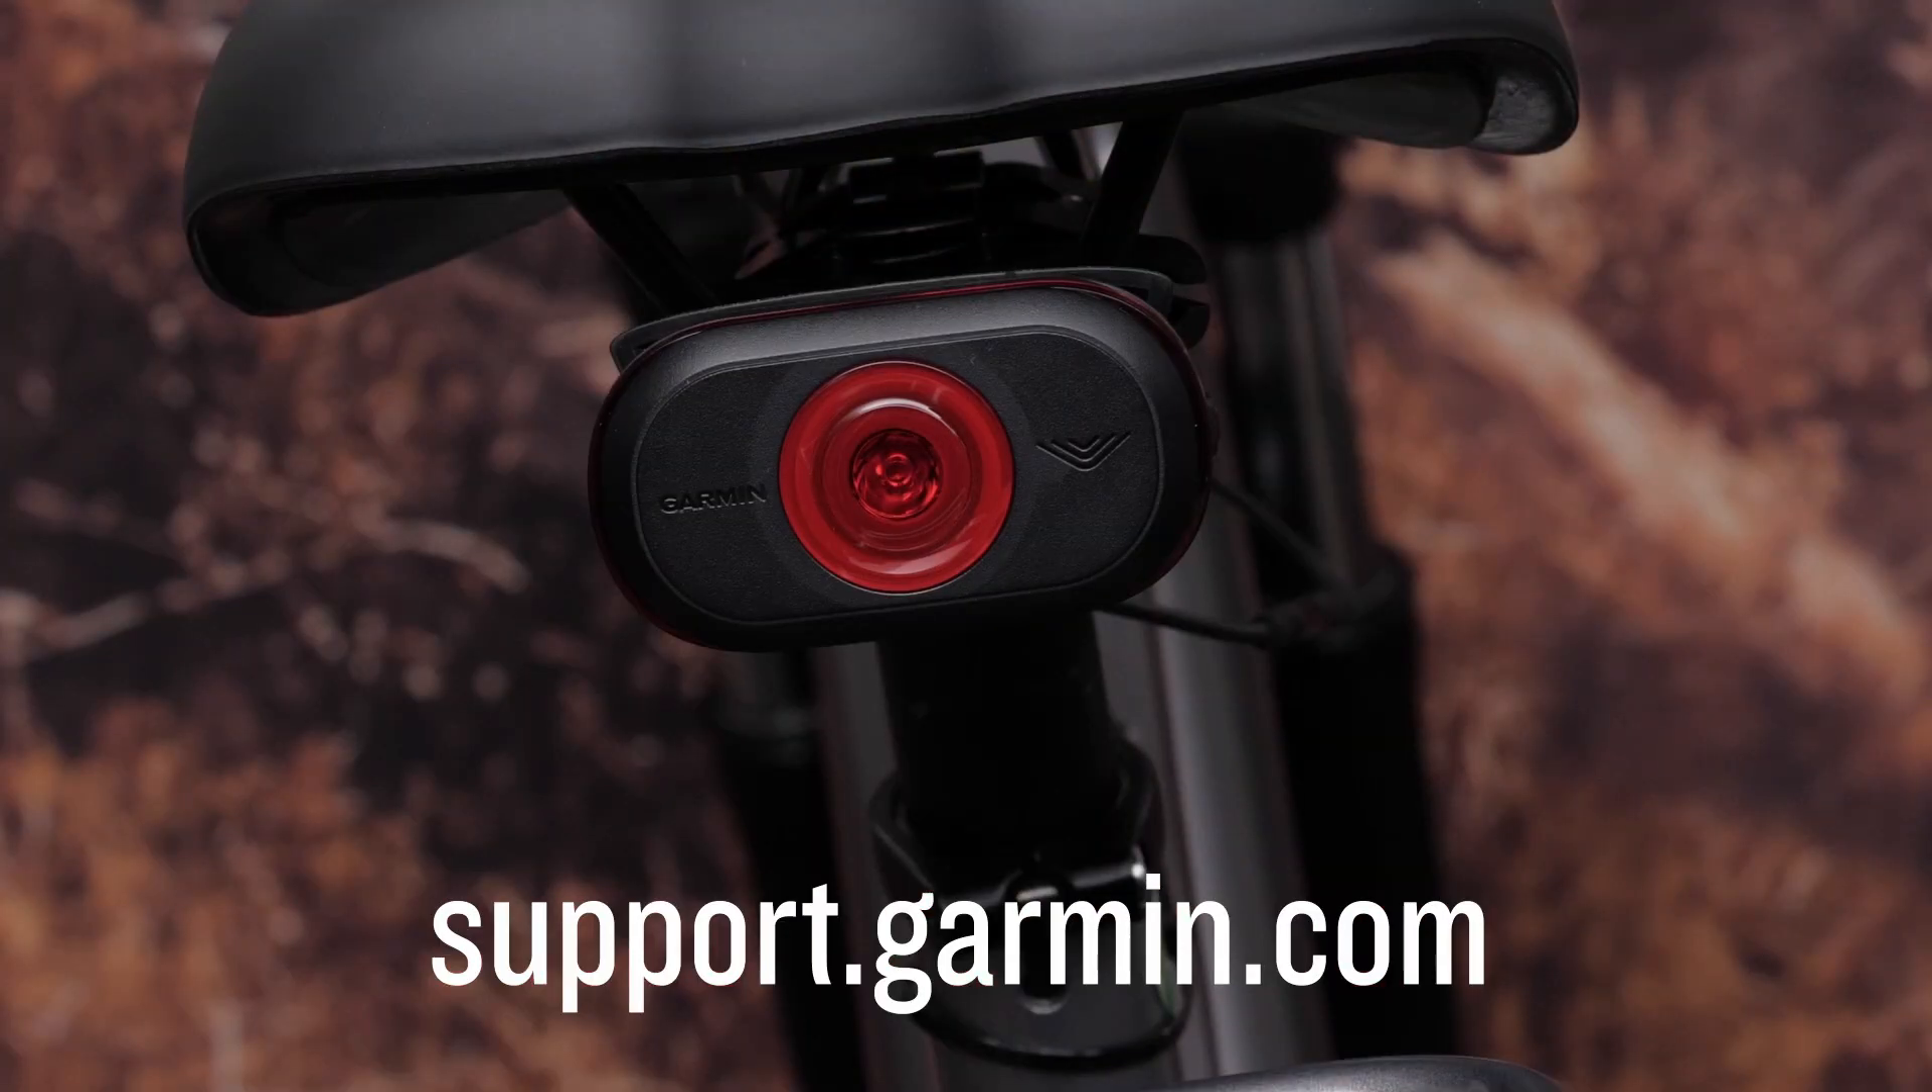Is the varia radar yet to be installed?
No.